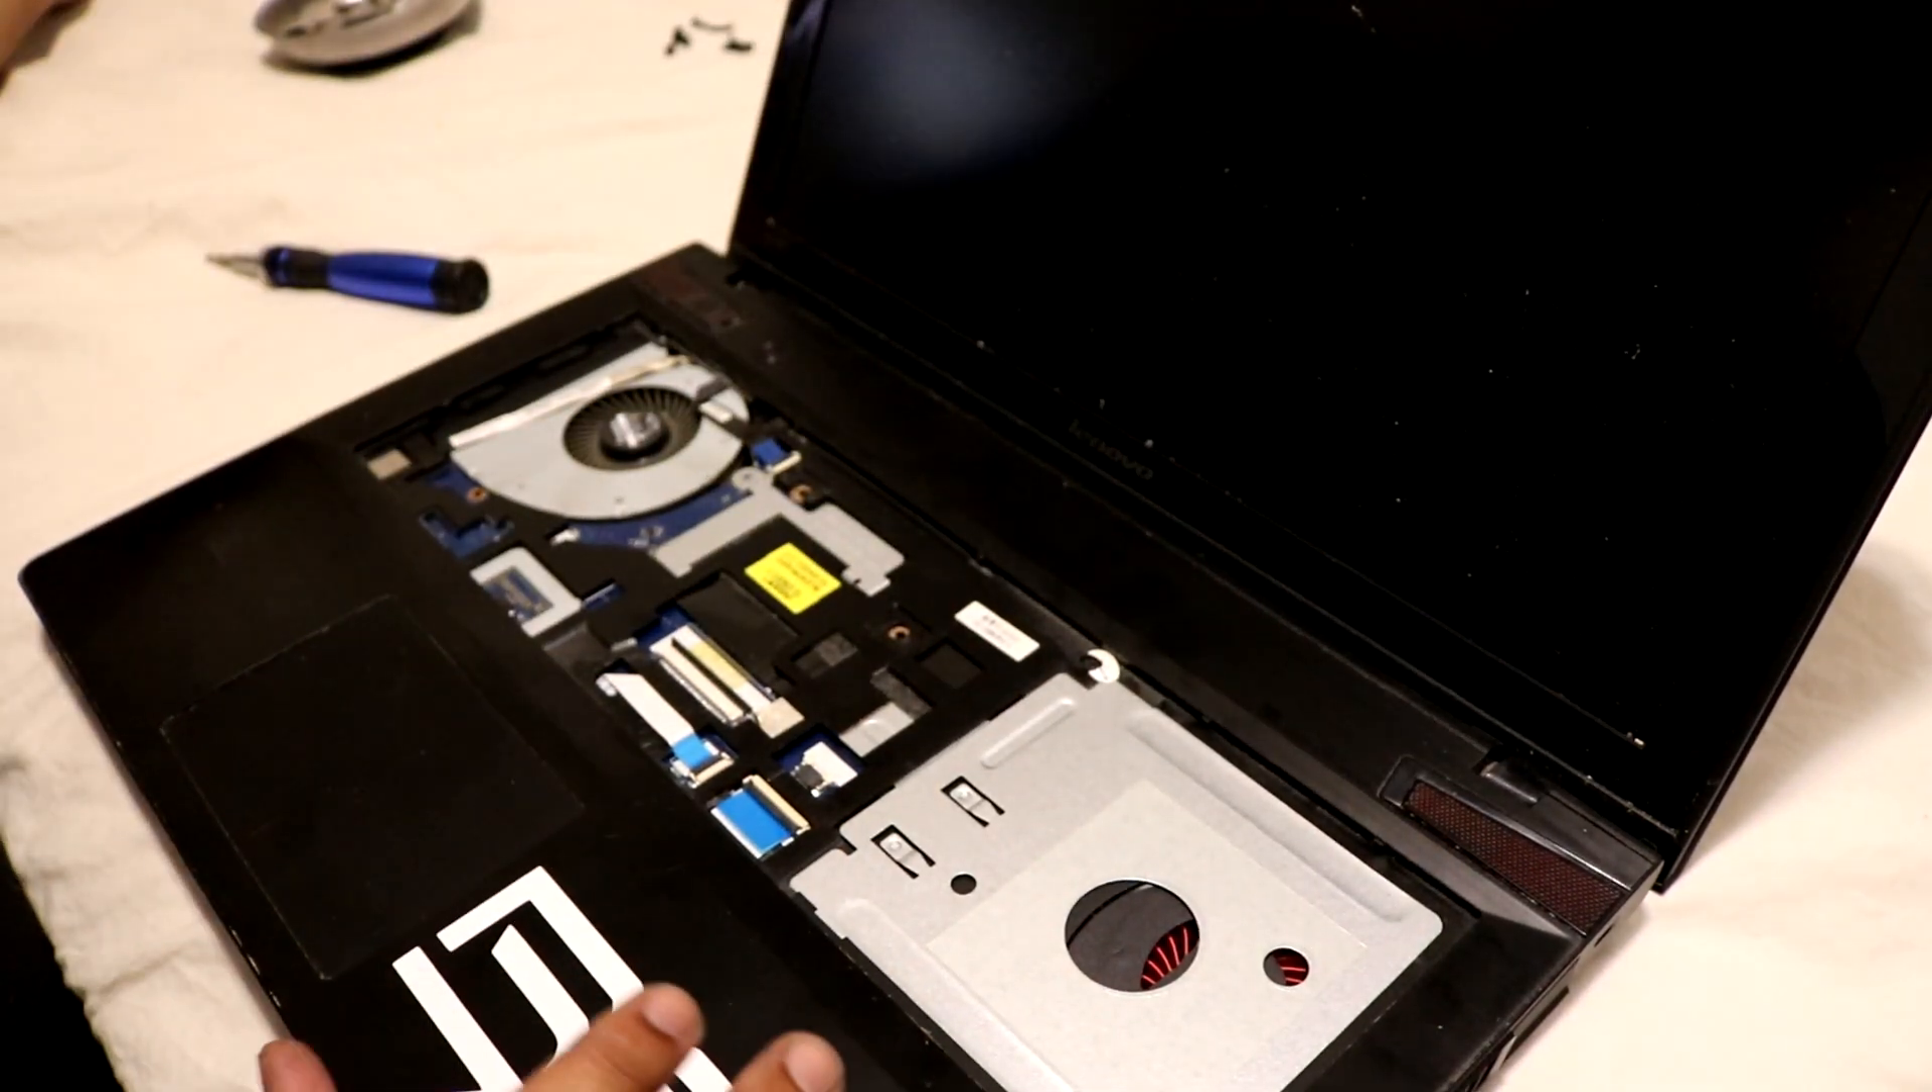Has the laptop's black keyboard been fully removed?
Yes.